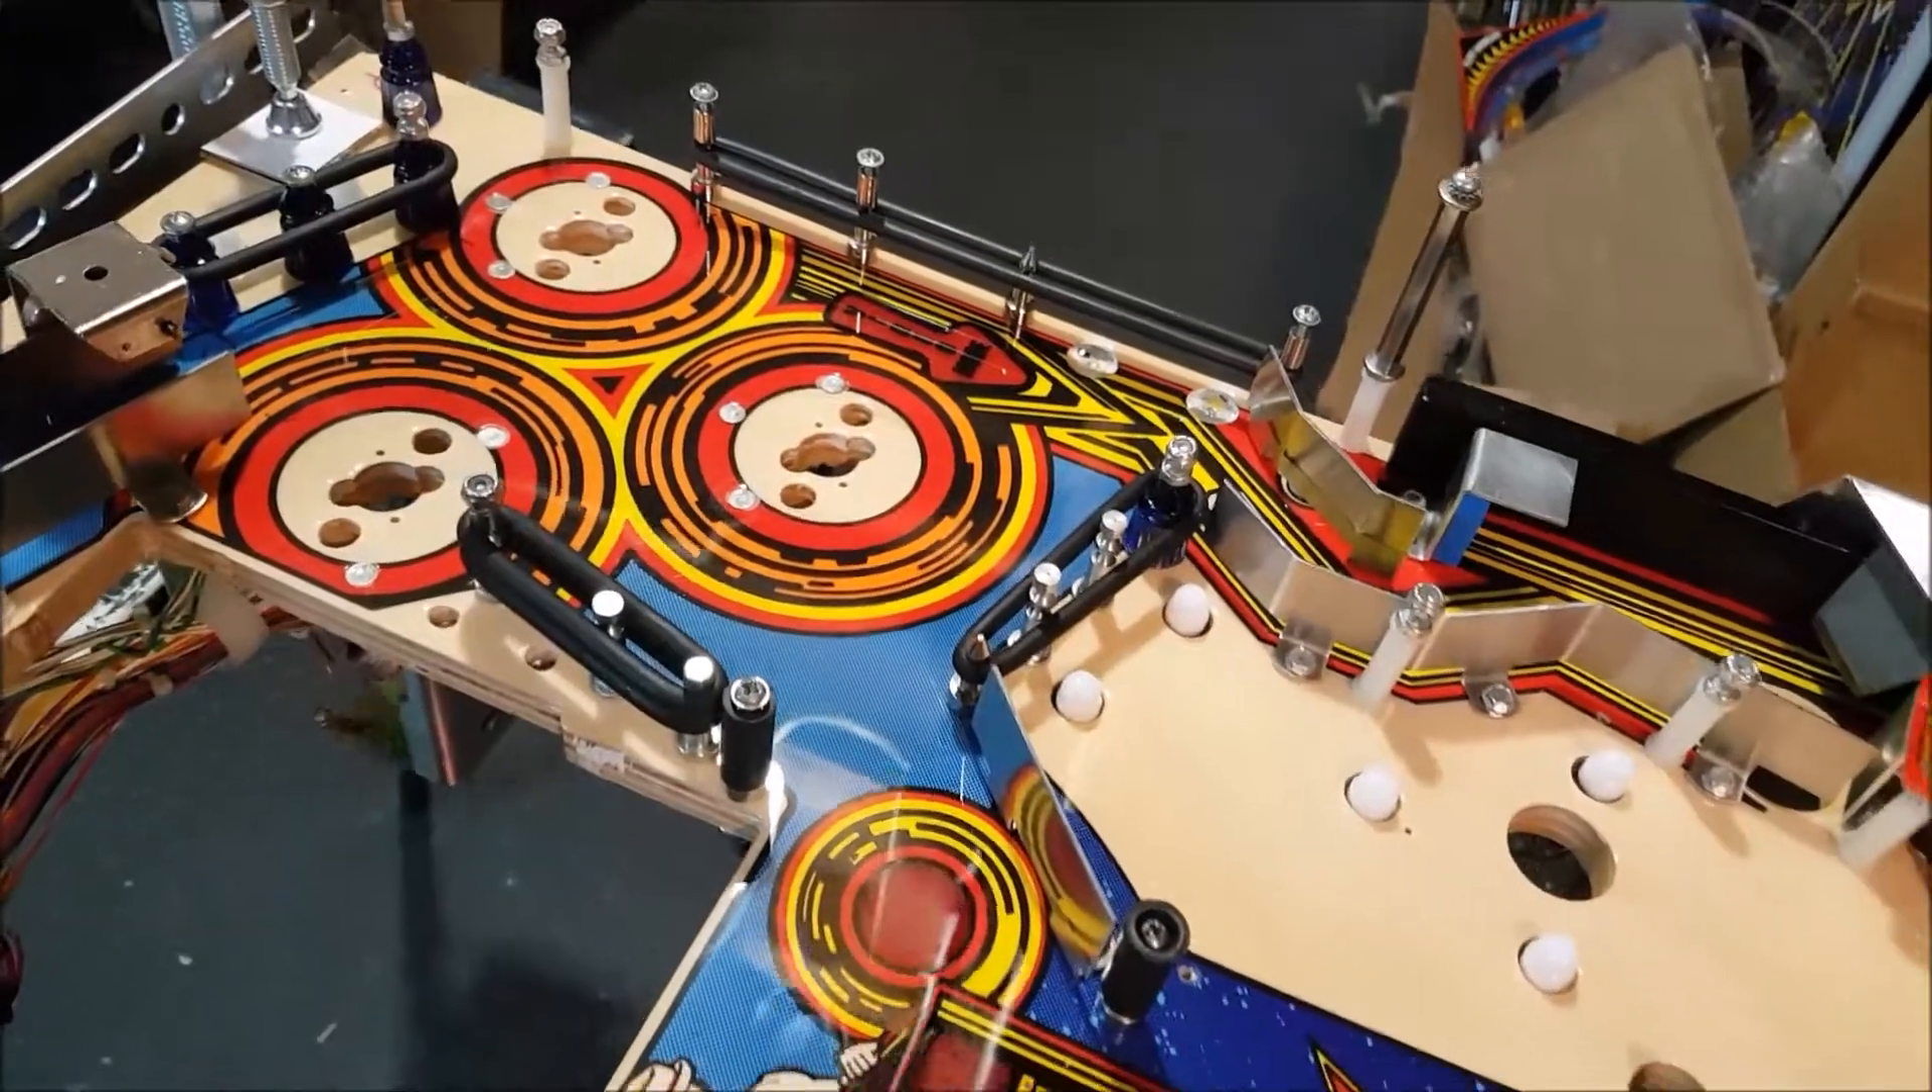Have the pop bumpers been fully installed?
No.